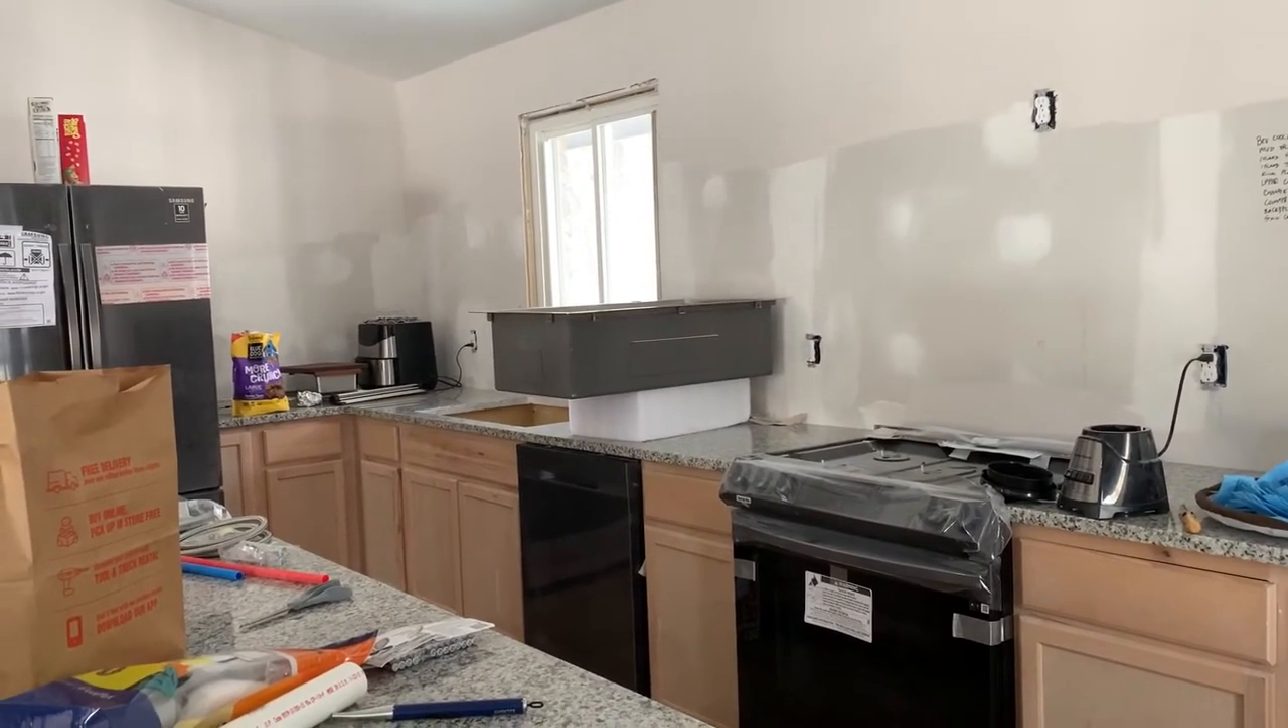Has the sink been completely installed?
No.